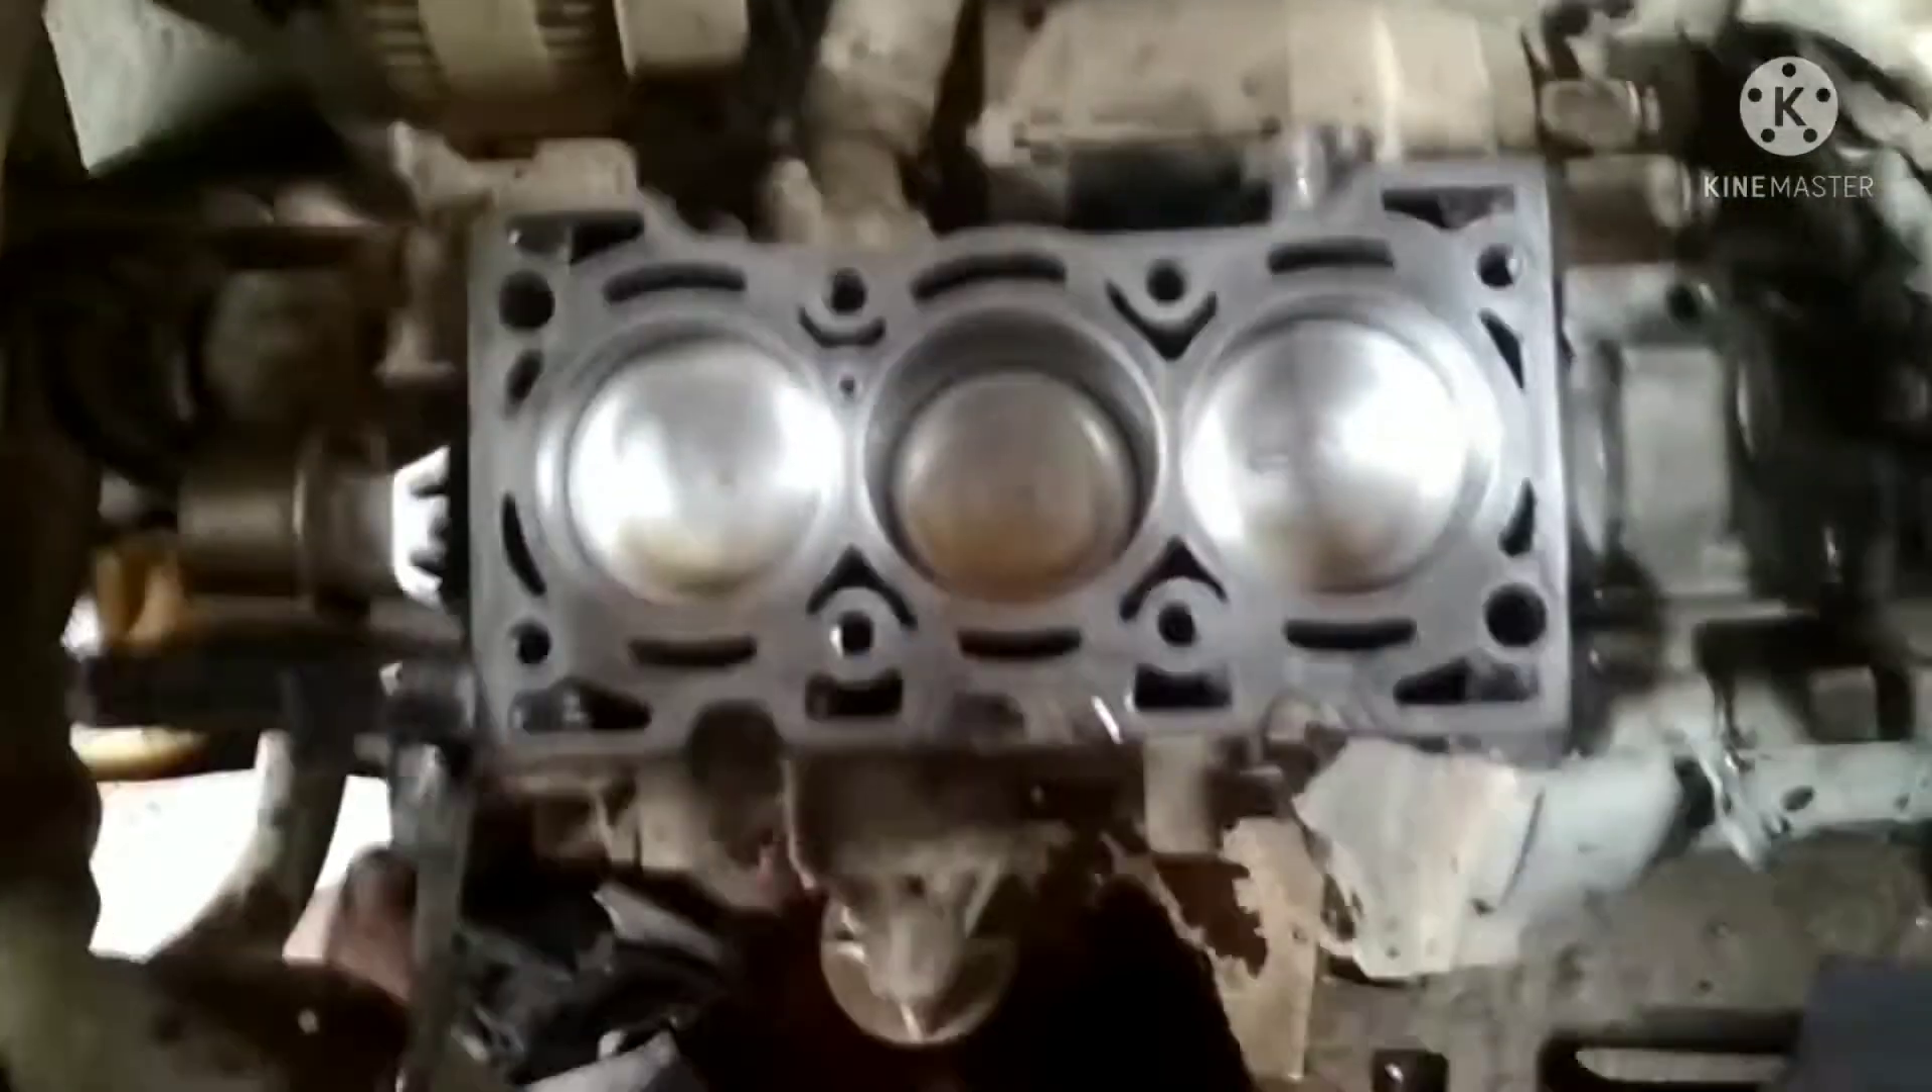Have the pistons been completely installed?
Yes.